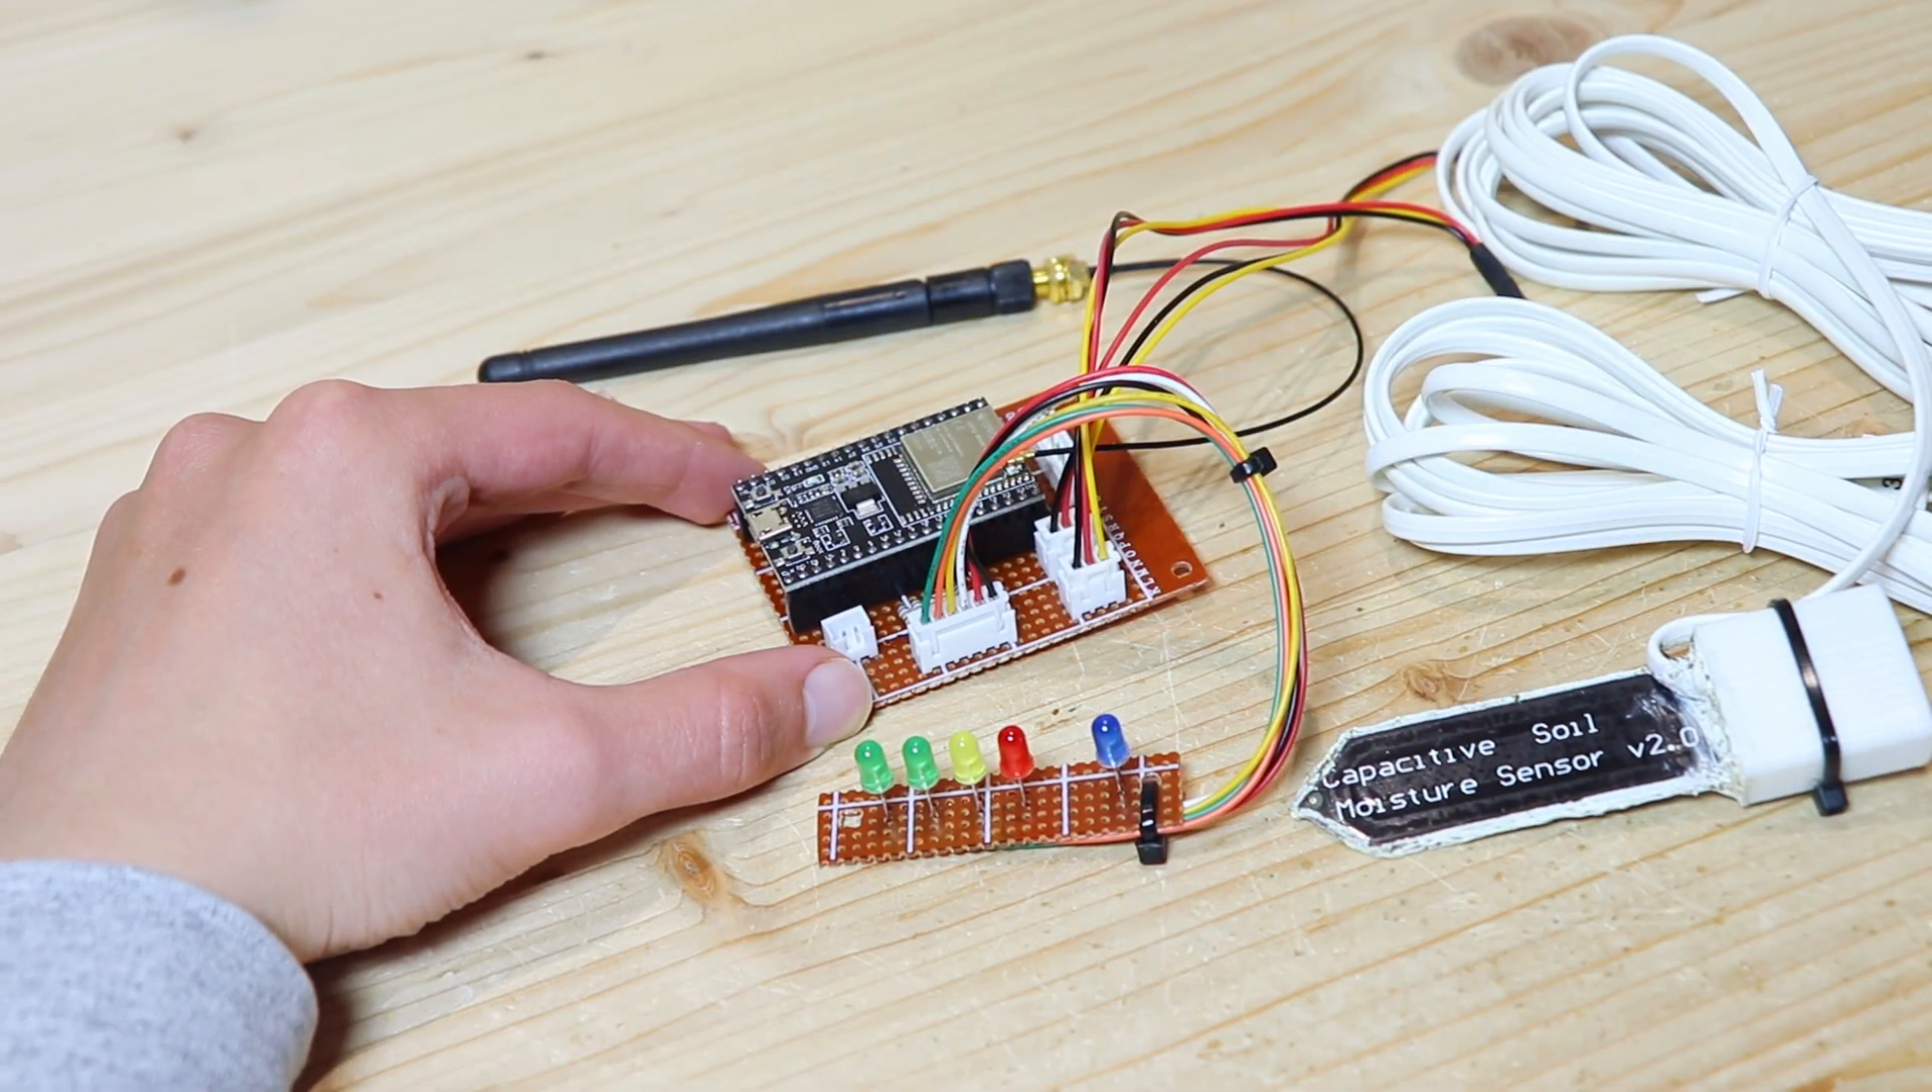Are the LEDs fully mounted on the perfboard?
Yes.